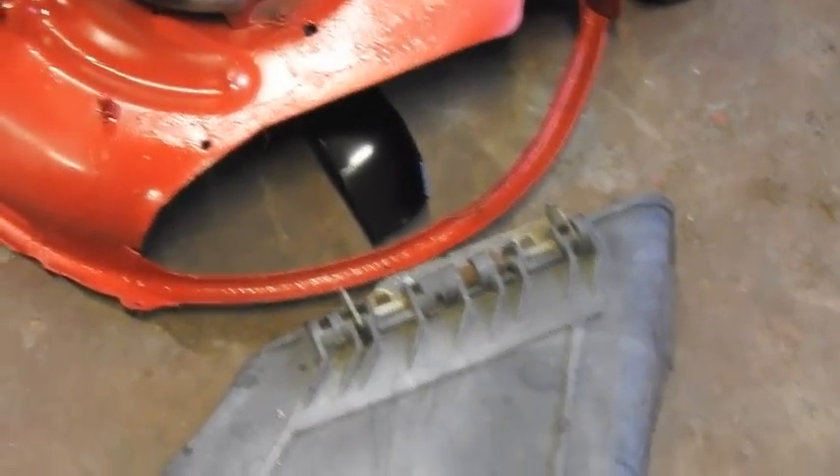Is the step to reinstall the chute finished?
No.